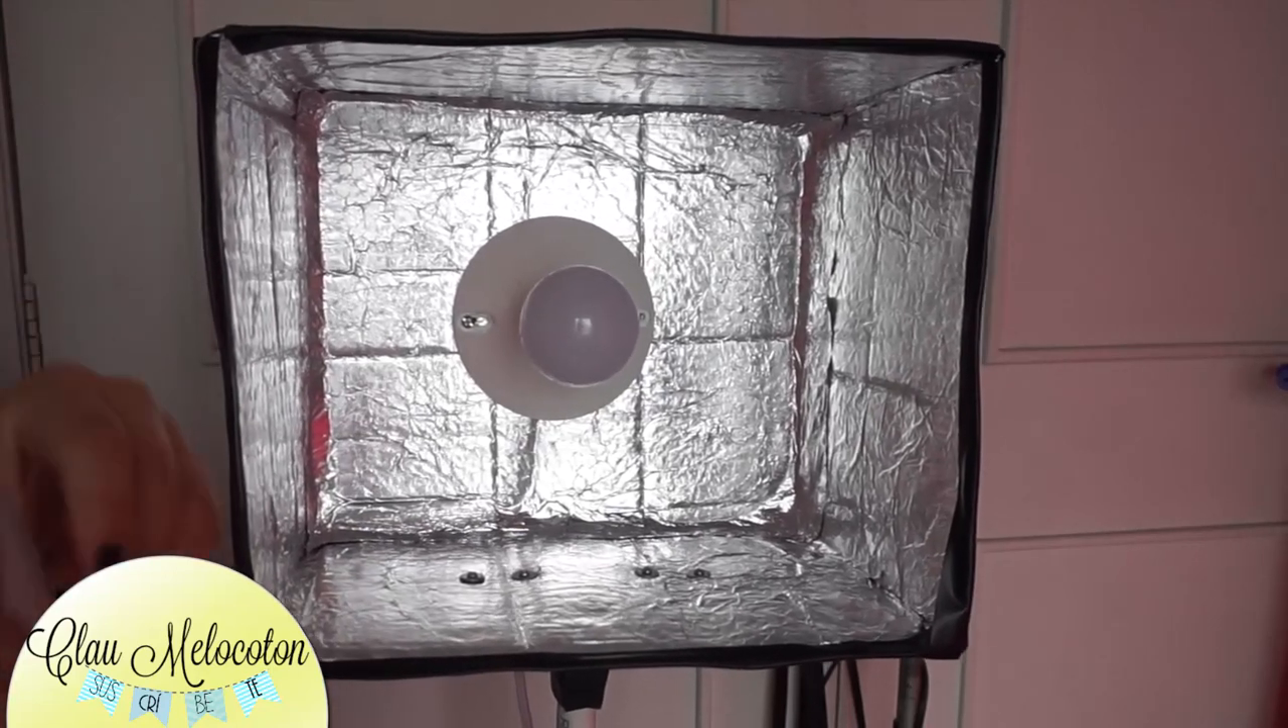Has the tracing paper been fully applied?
No.